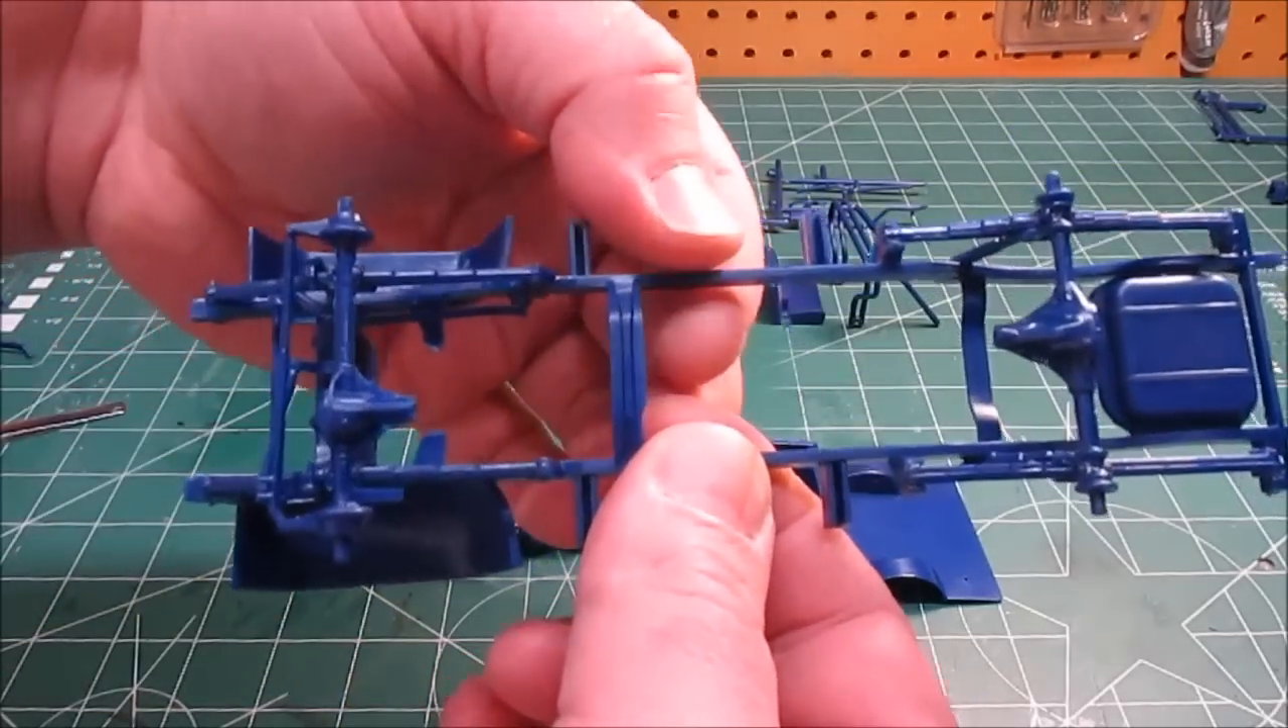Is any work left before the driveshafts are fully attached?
Yes.